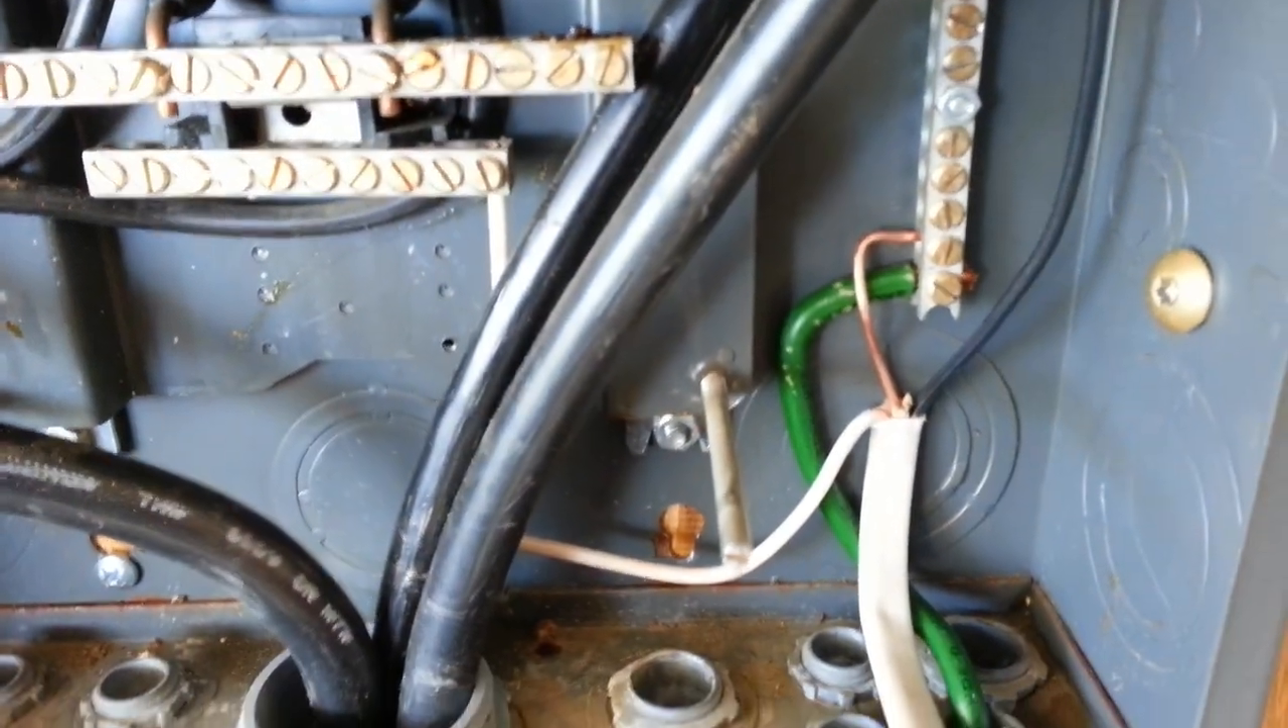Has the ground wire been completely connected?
Yes.